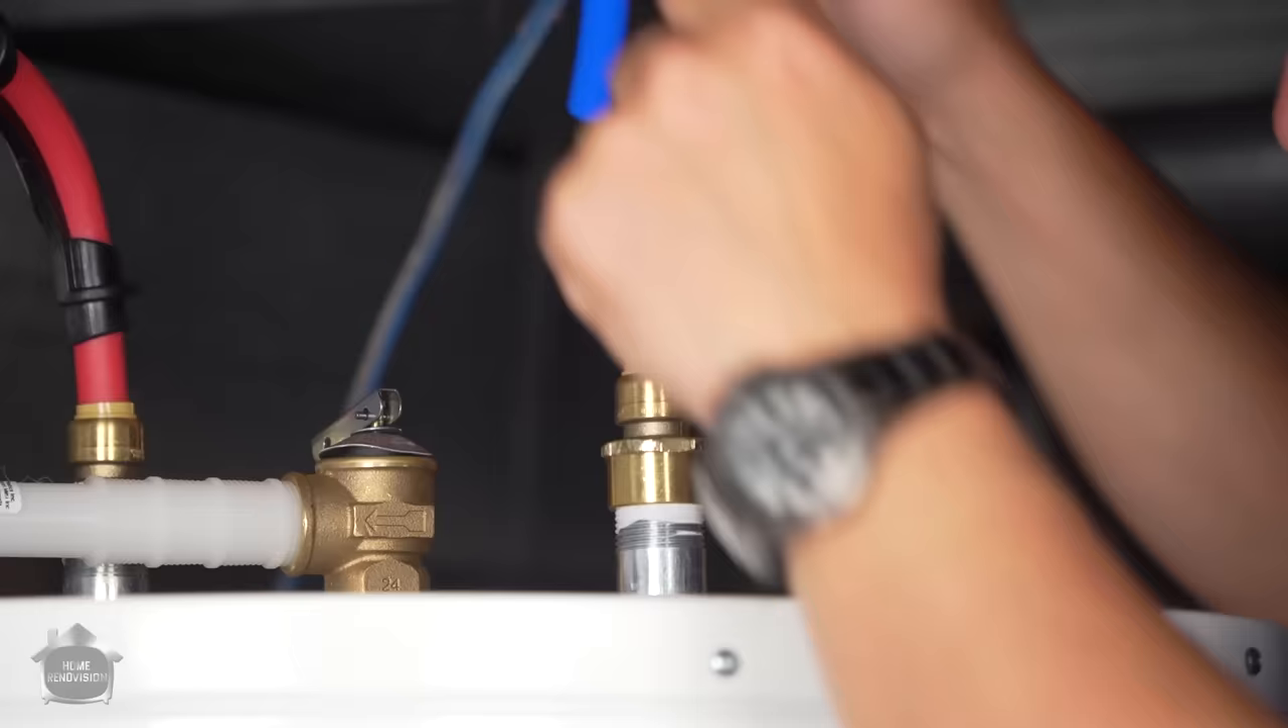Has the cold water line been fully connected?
No.